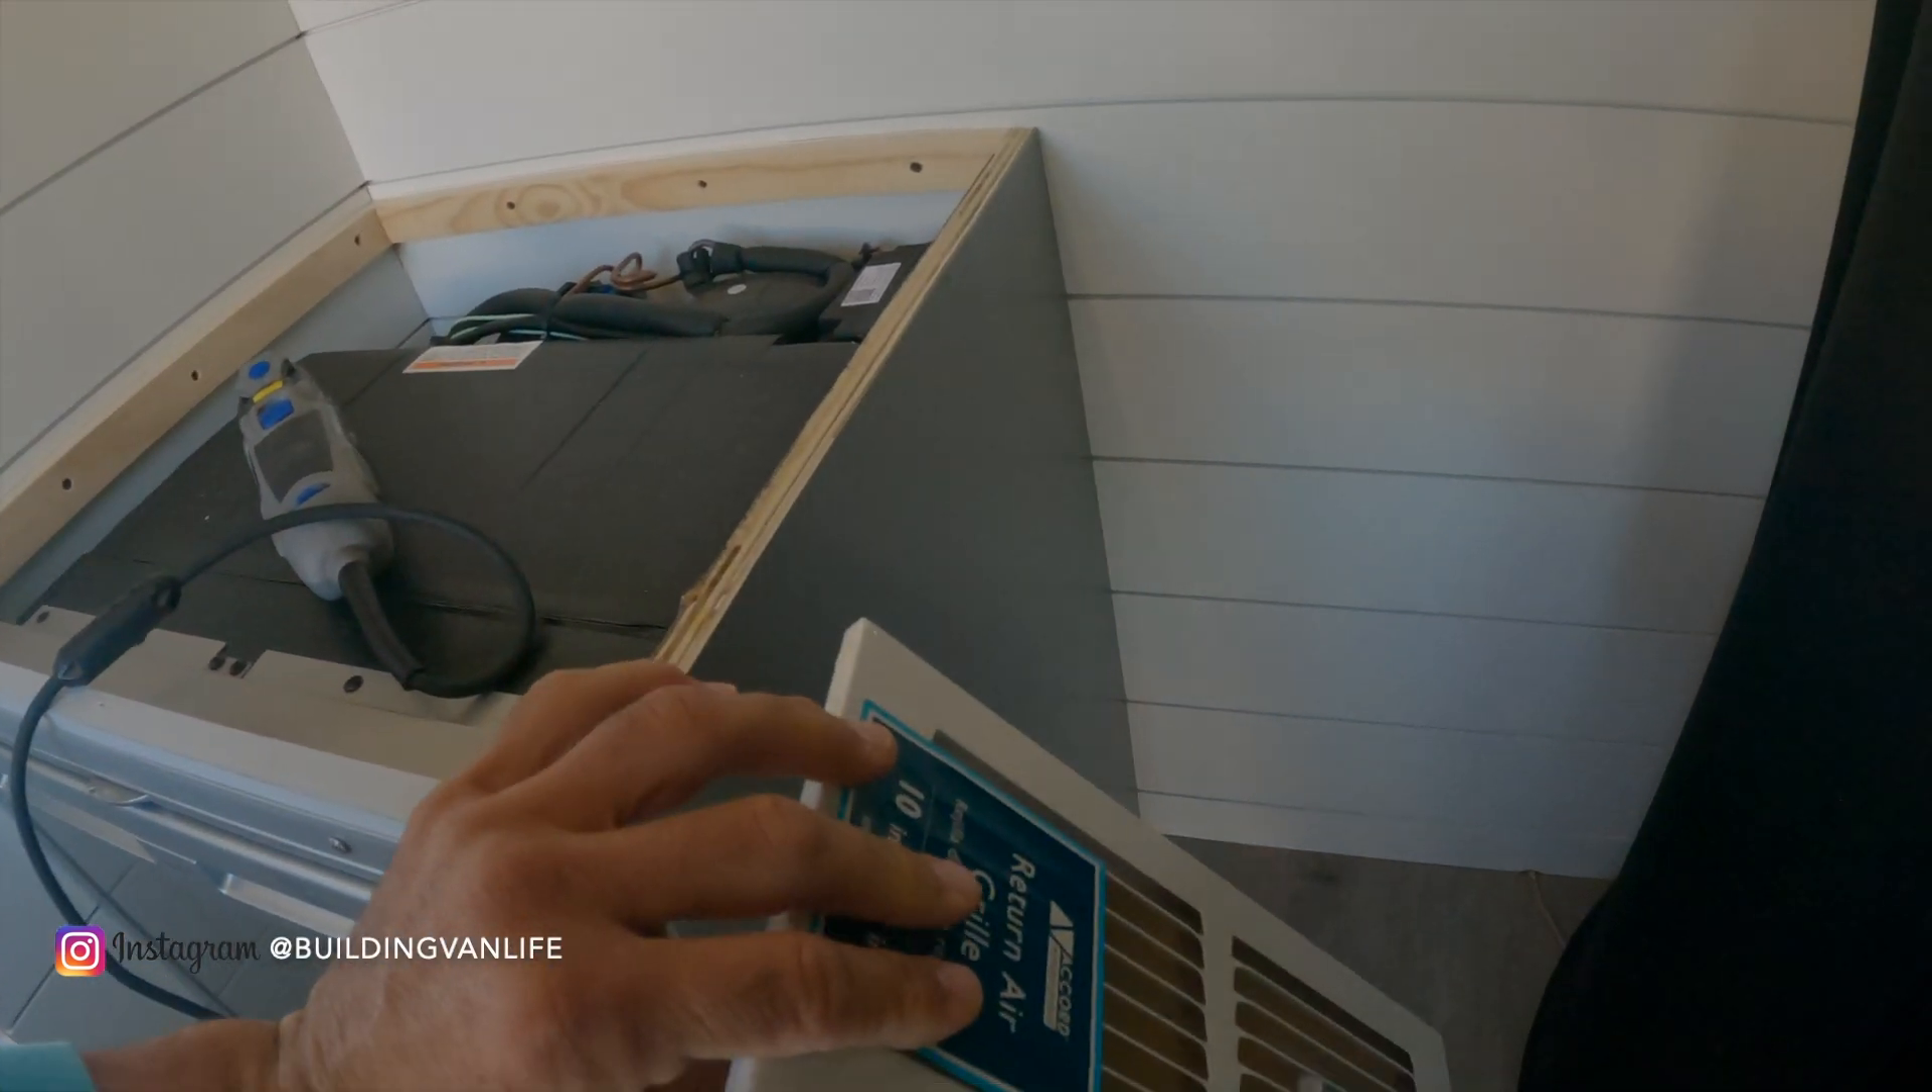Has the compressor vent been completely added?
No.